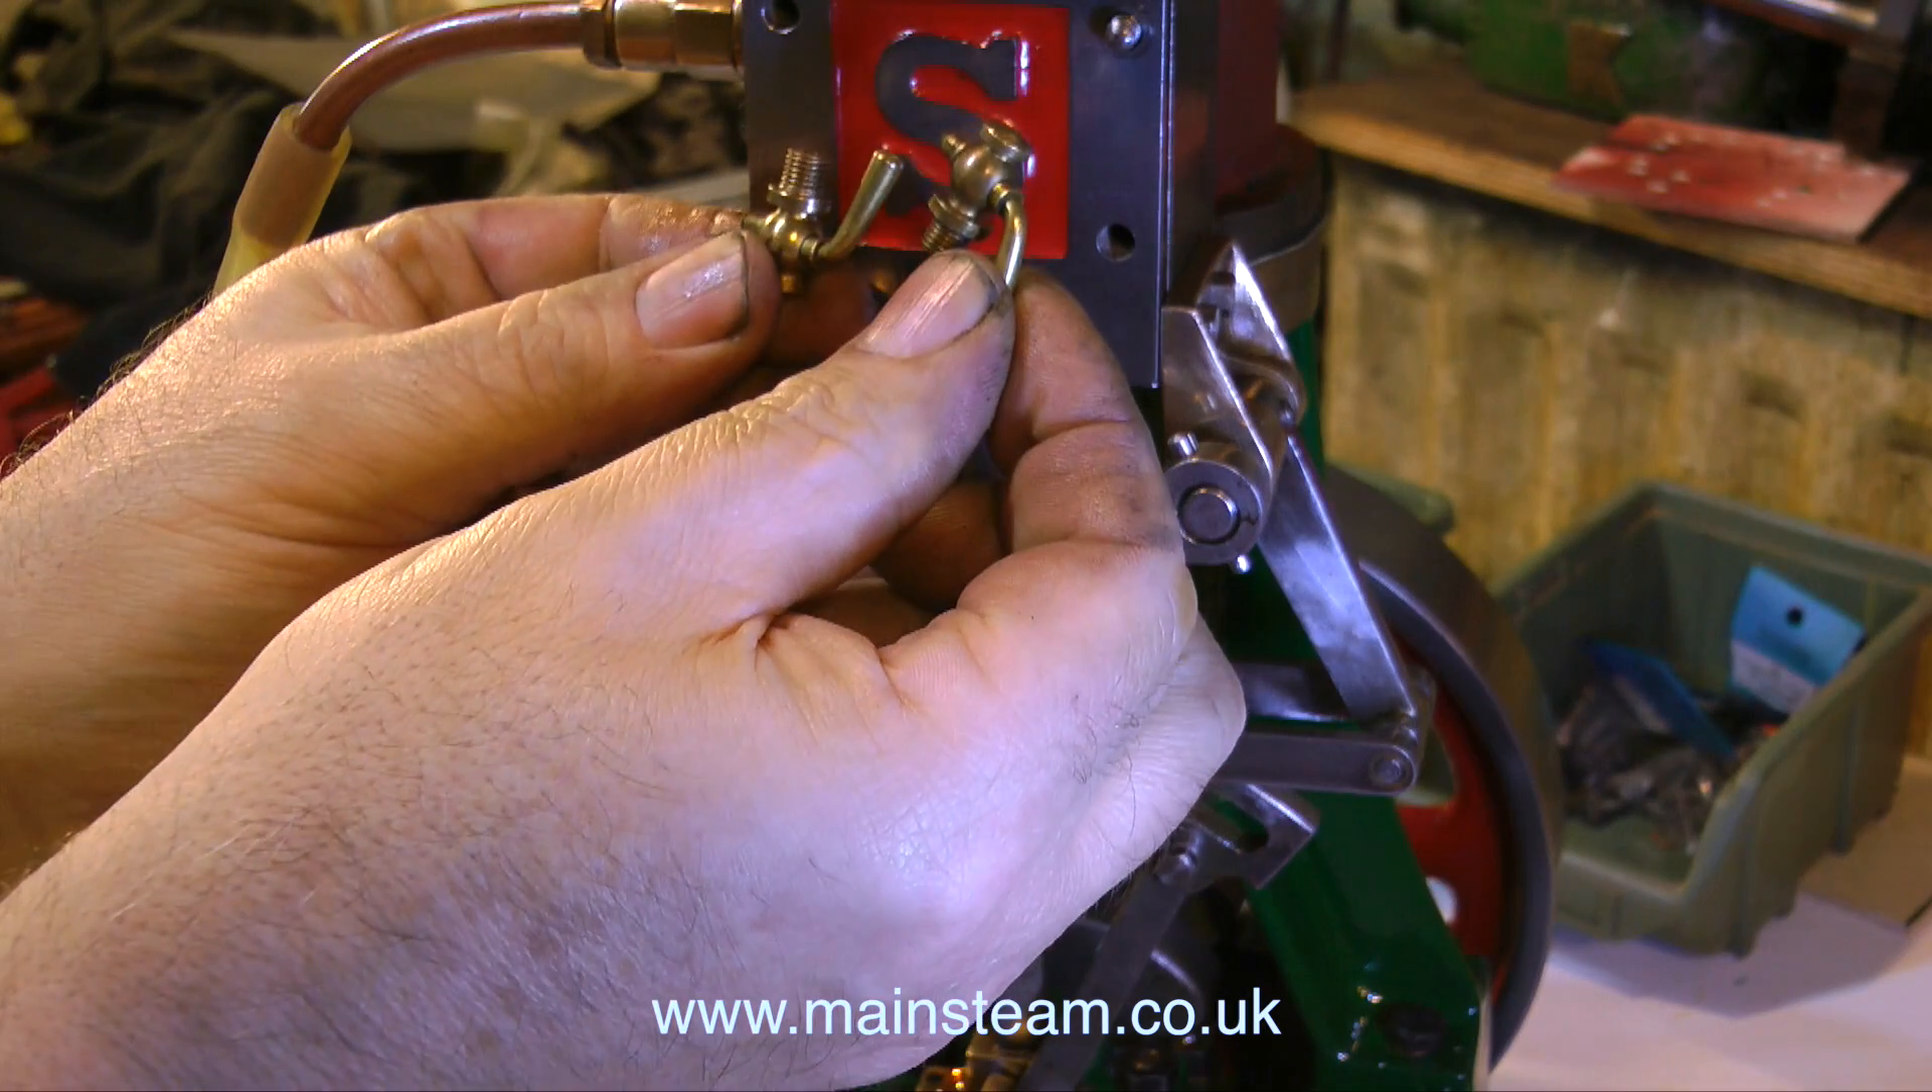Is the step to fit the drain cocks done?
No.